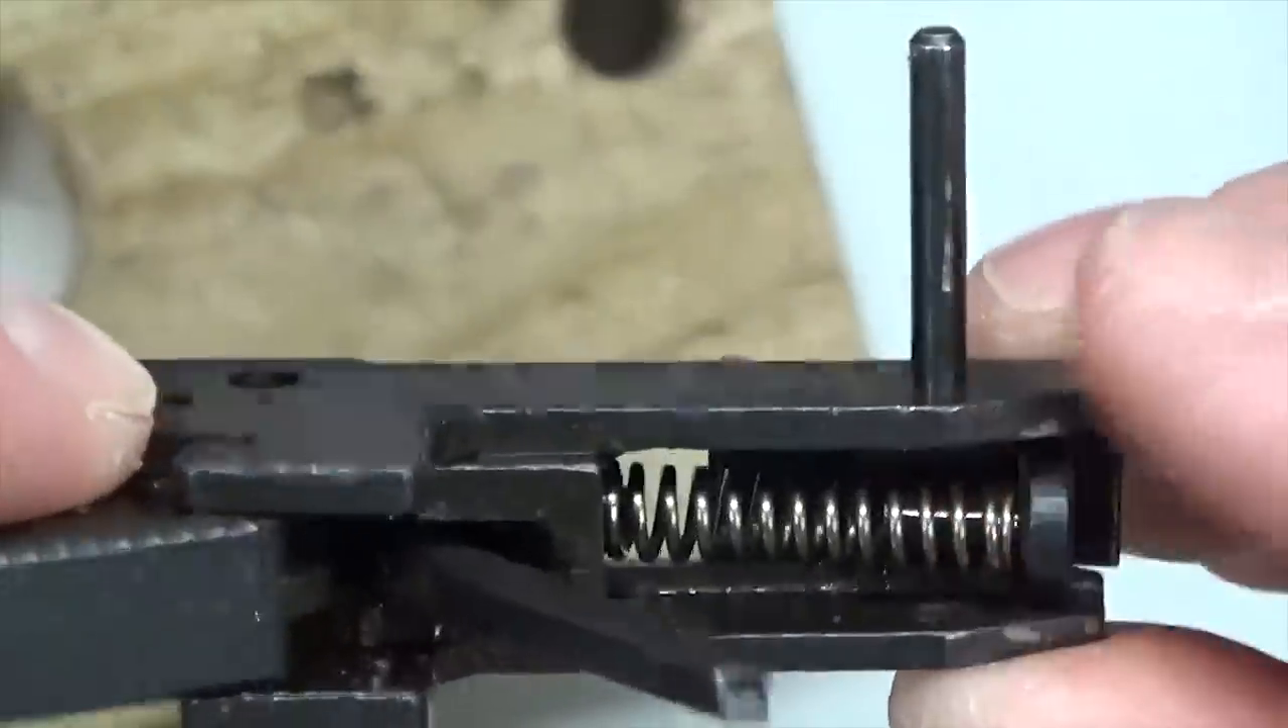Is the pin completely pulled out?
No.